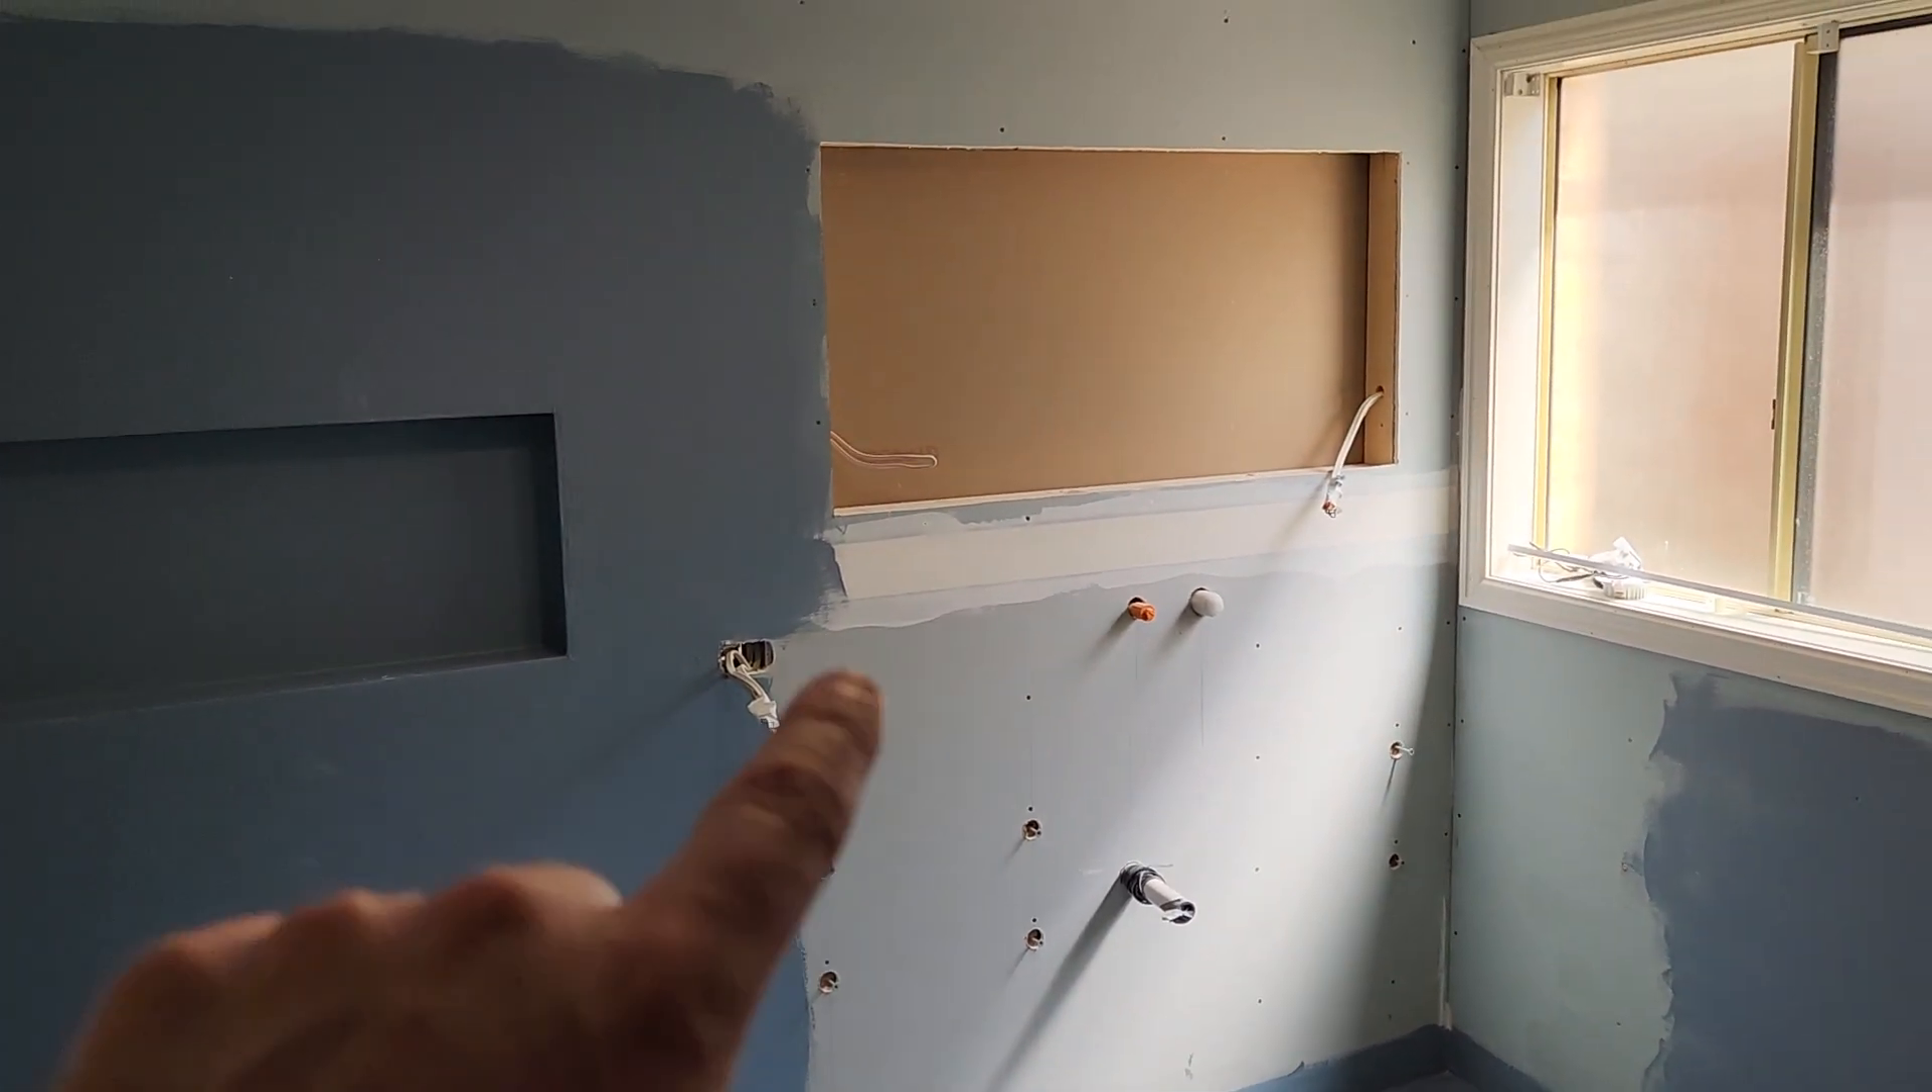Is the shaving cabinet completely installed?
No.